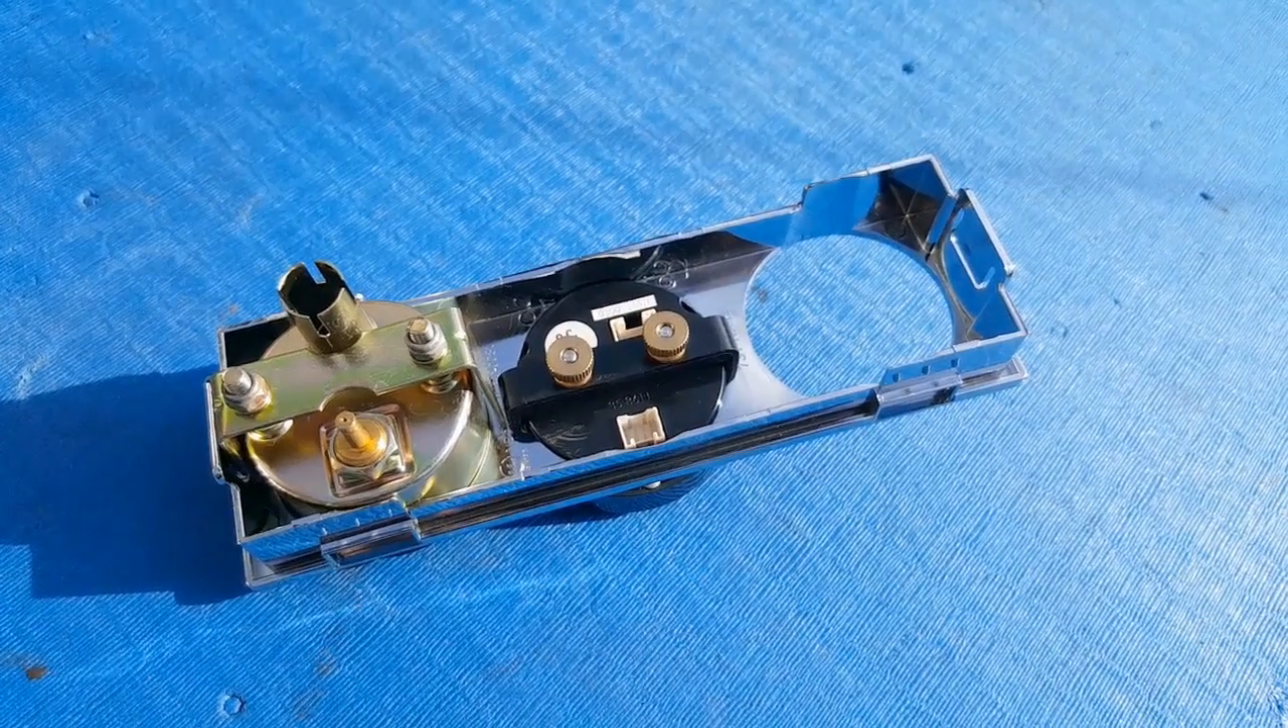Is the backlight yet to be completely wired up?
Yes.